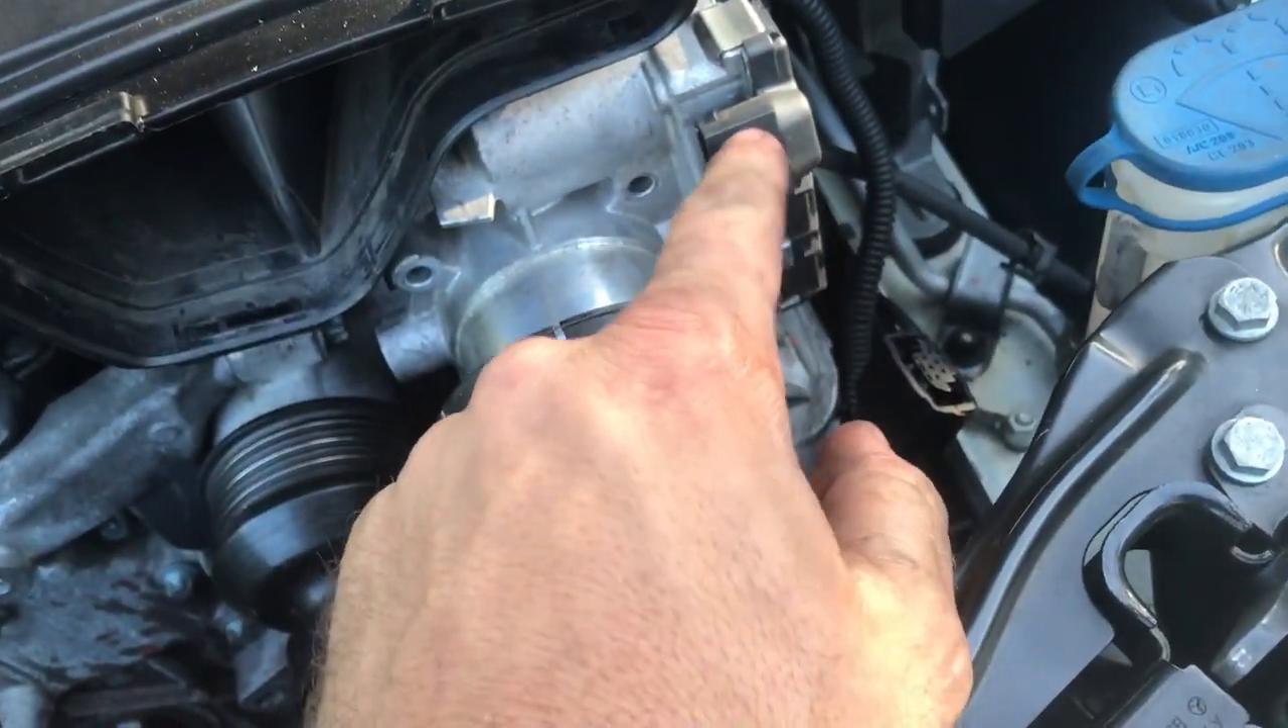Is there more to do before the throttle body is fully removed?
Yes.